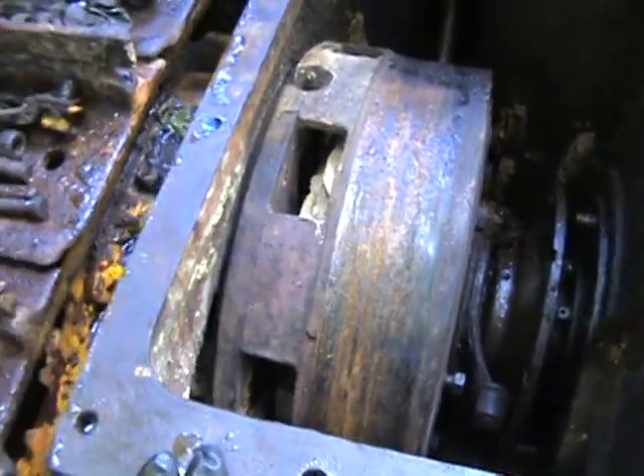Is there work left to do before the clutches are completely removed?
Yes.